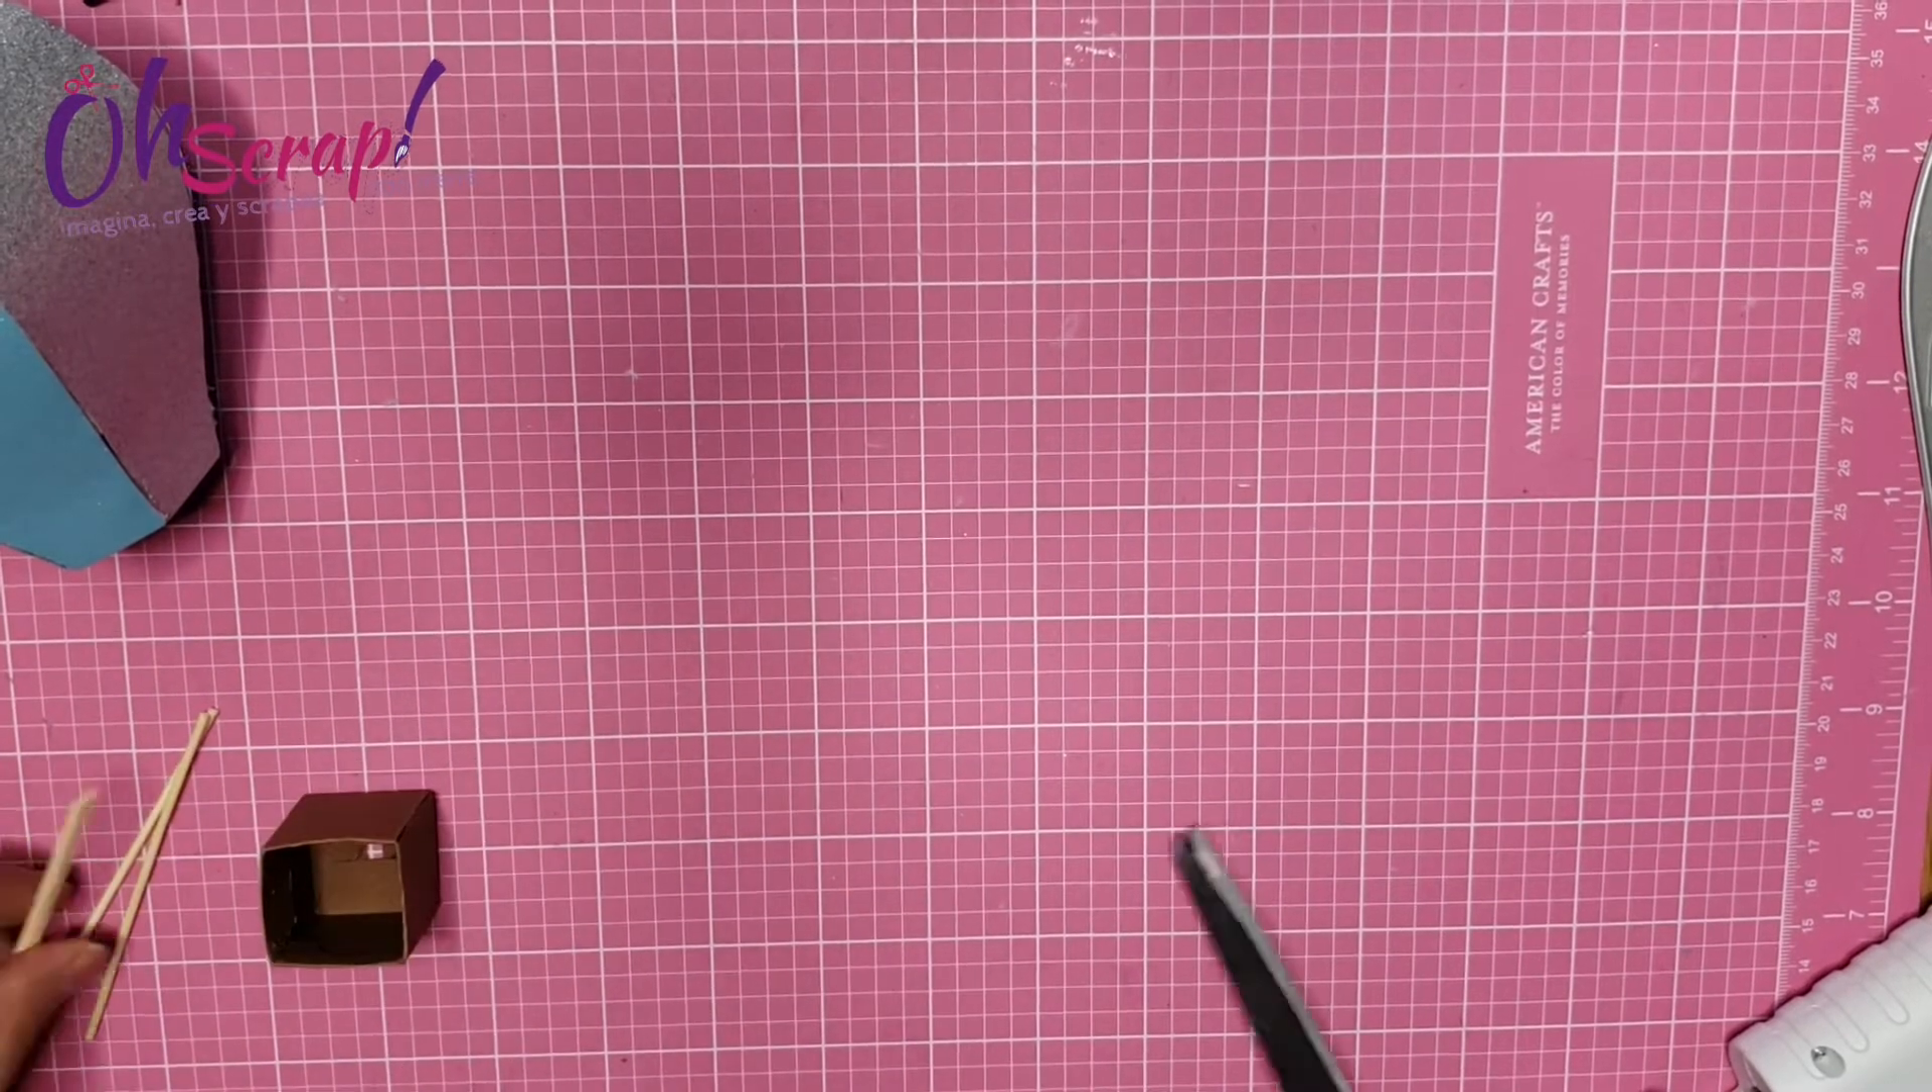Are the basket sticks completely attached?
No.